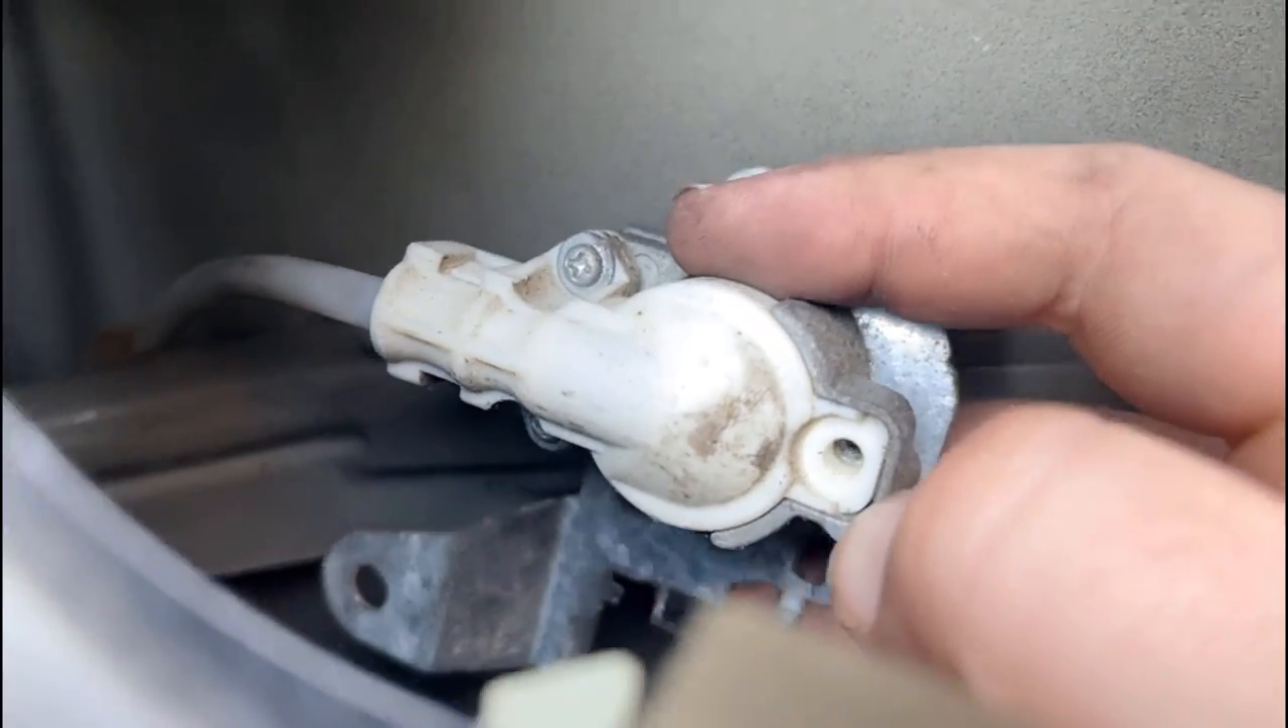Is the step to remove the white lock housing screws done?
No.